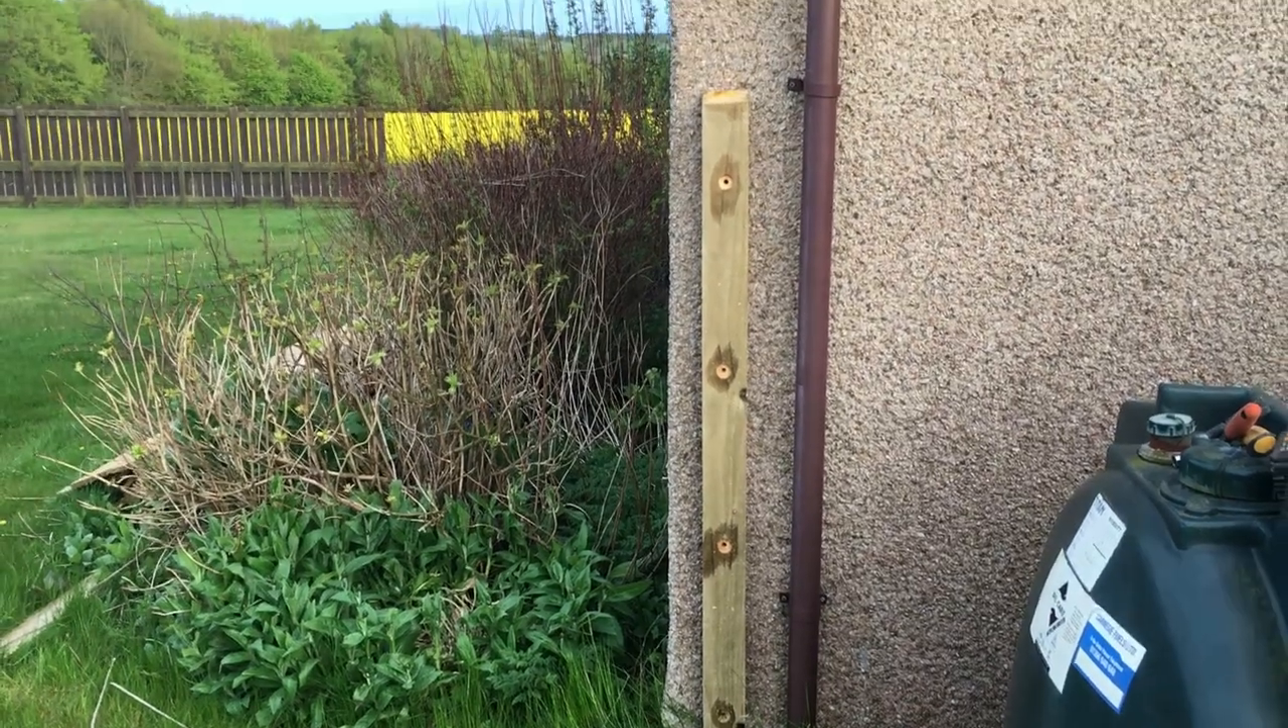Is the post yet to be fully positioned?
No.